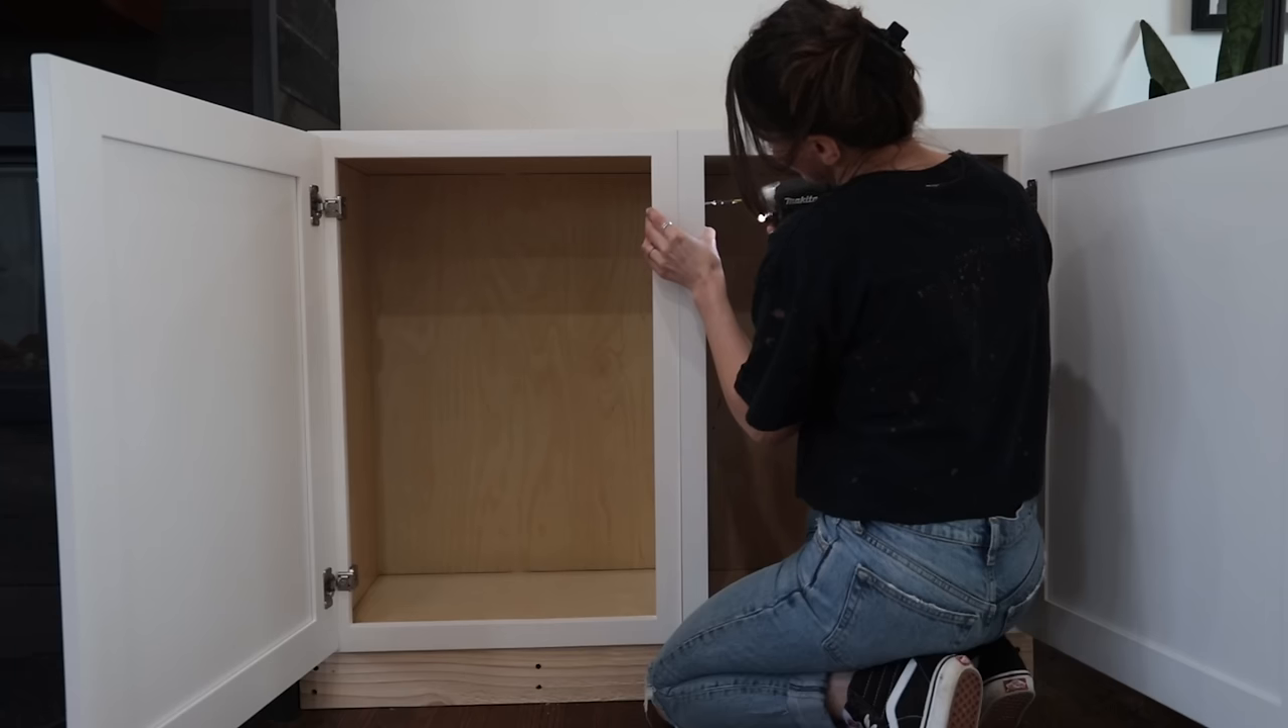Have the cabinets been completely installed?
No.